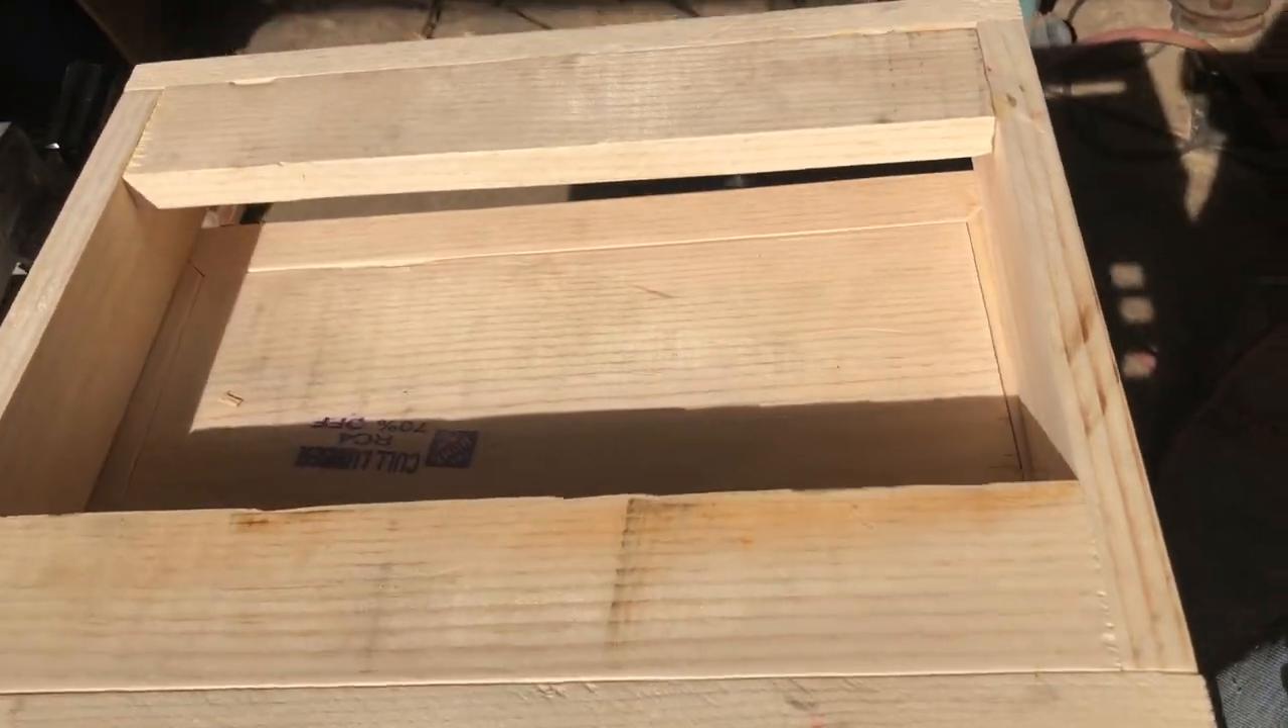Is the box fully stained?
No.